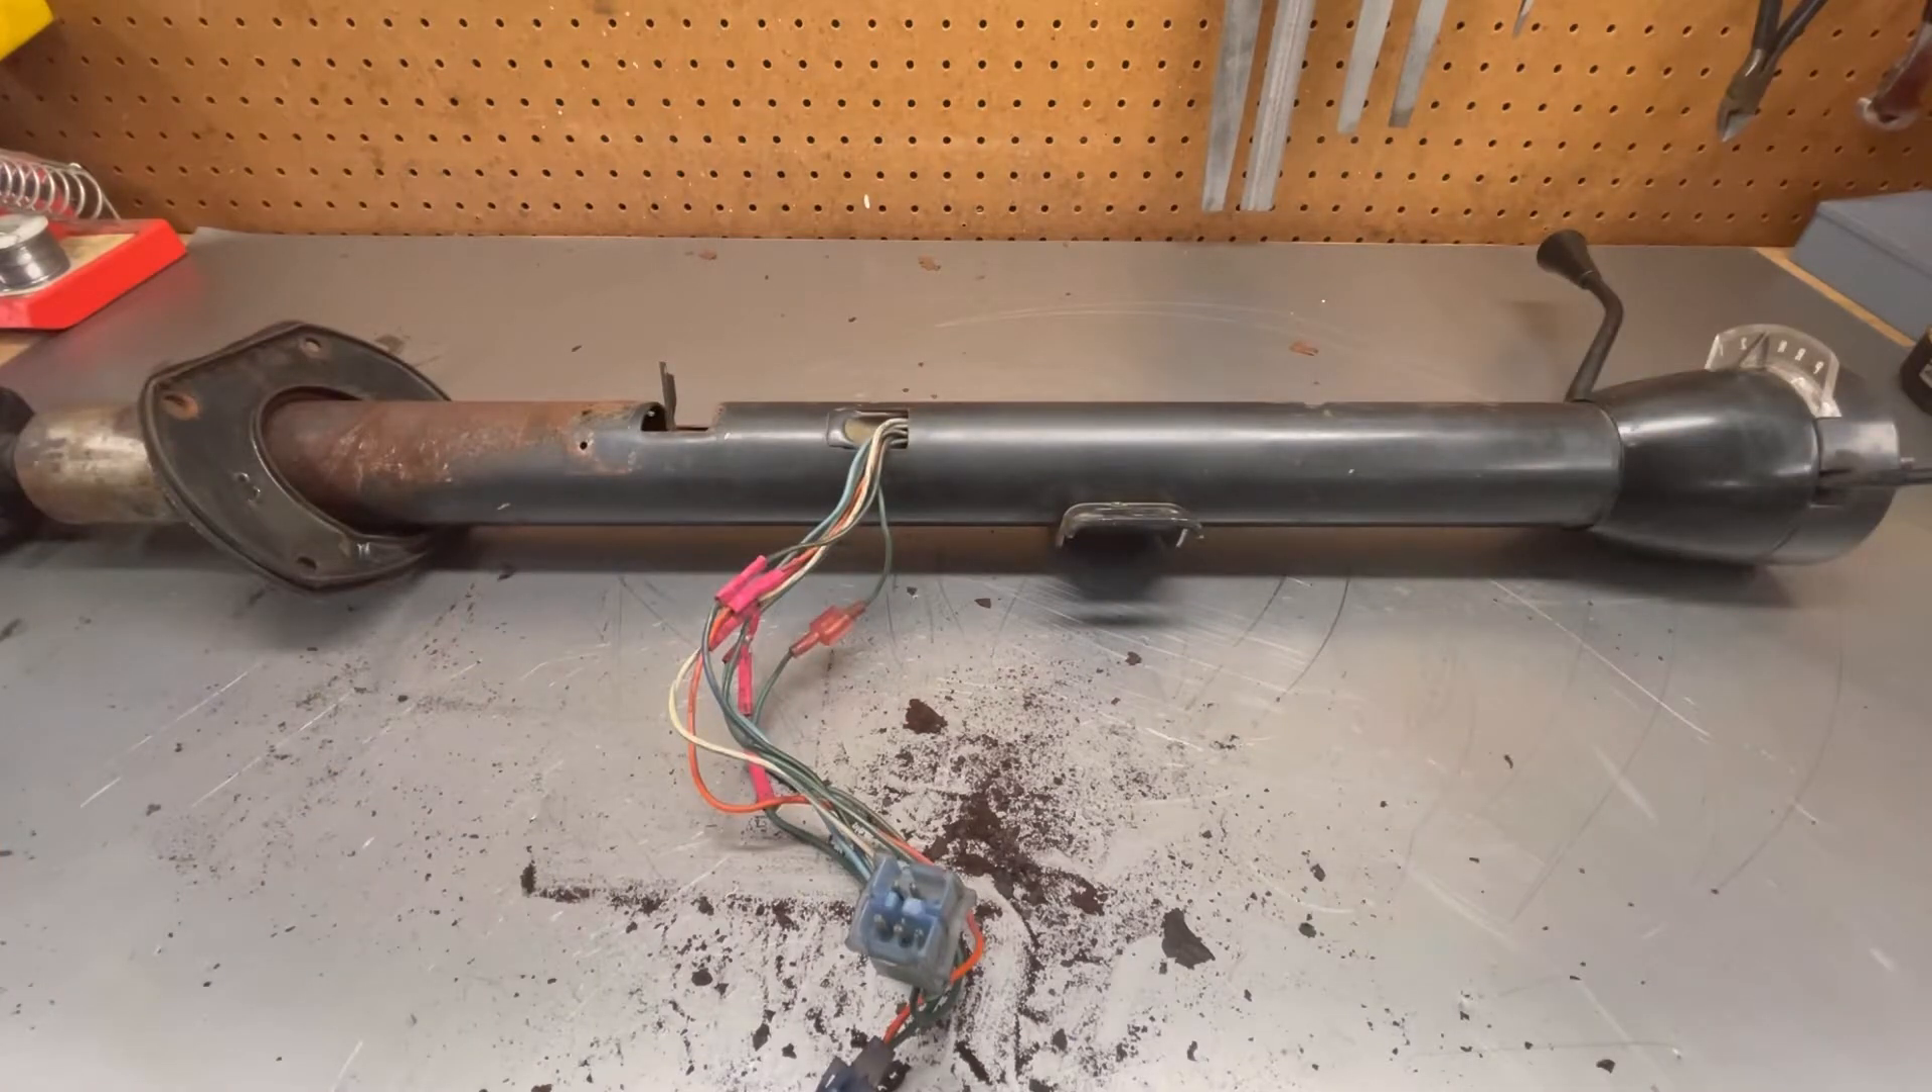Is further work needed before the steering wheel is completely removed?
No.